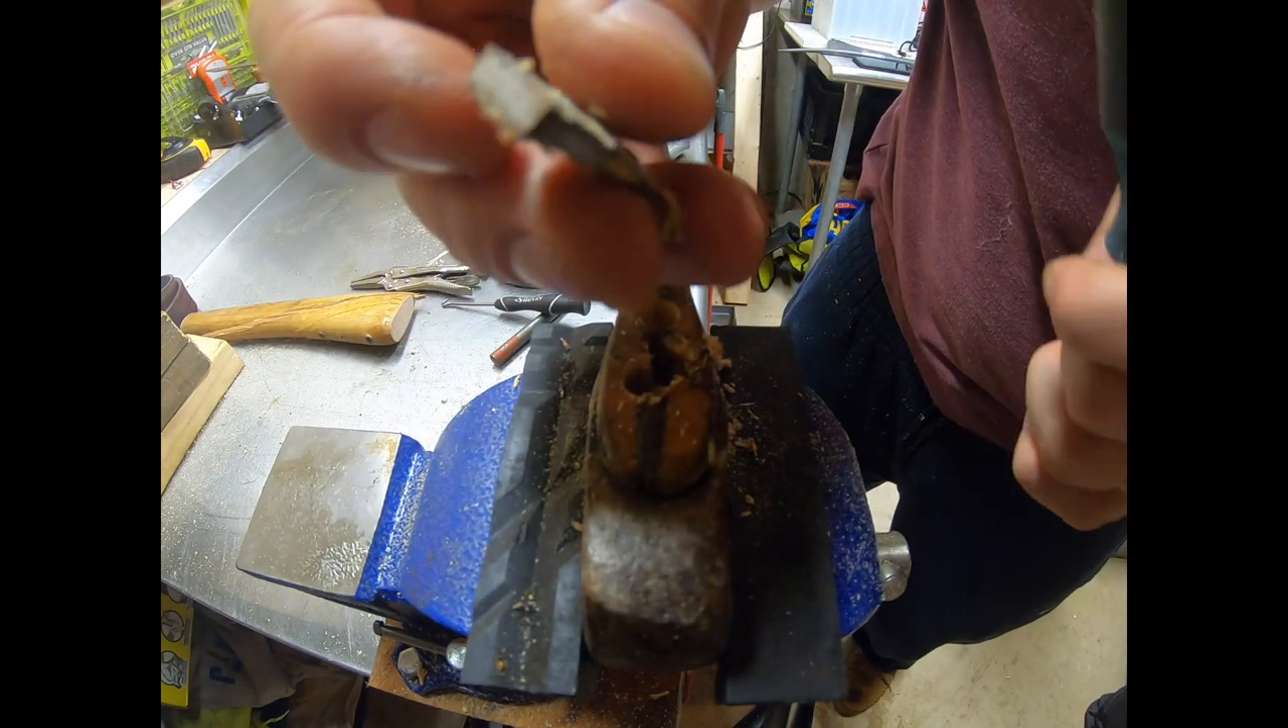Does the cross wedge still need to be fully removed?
No.